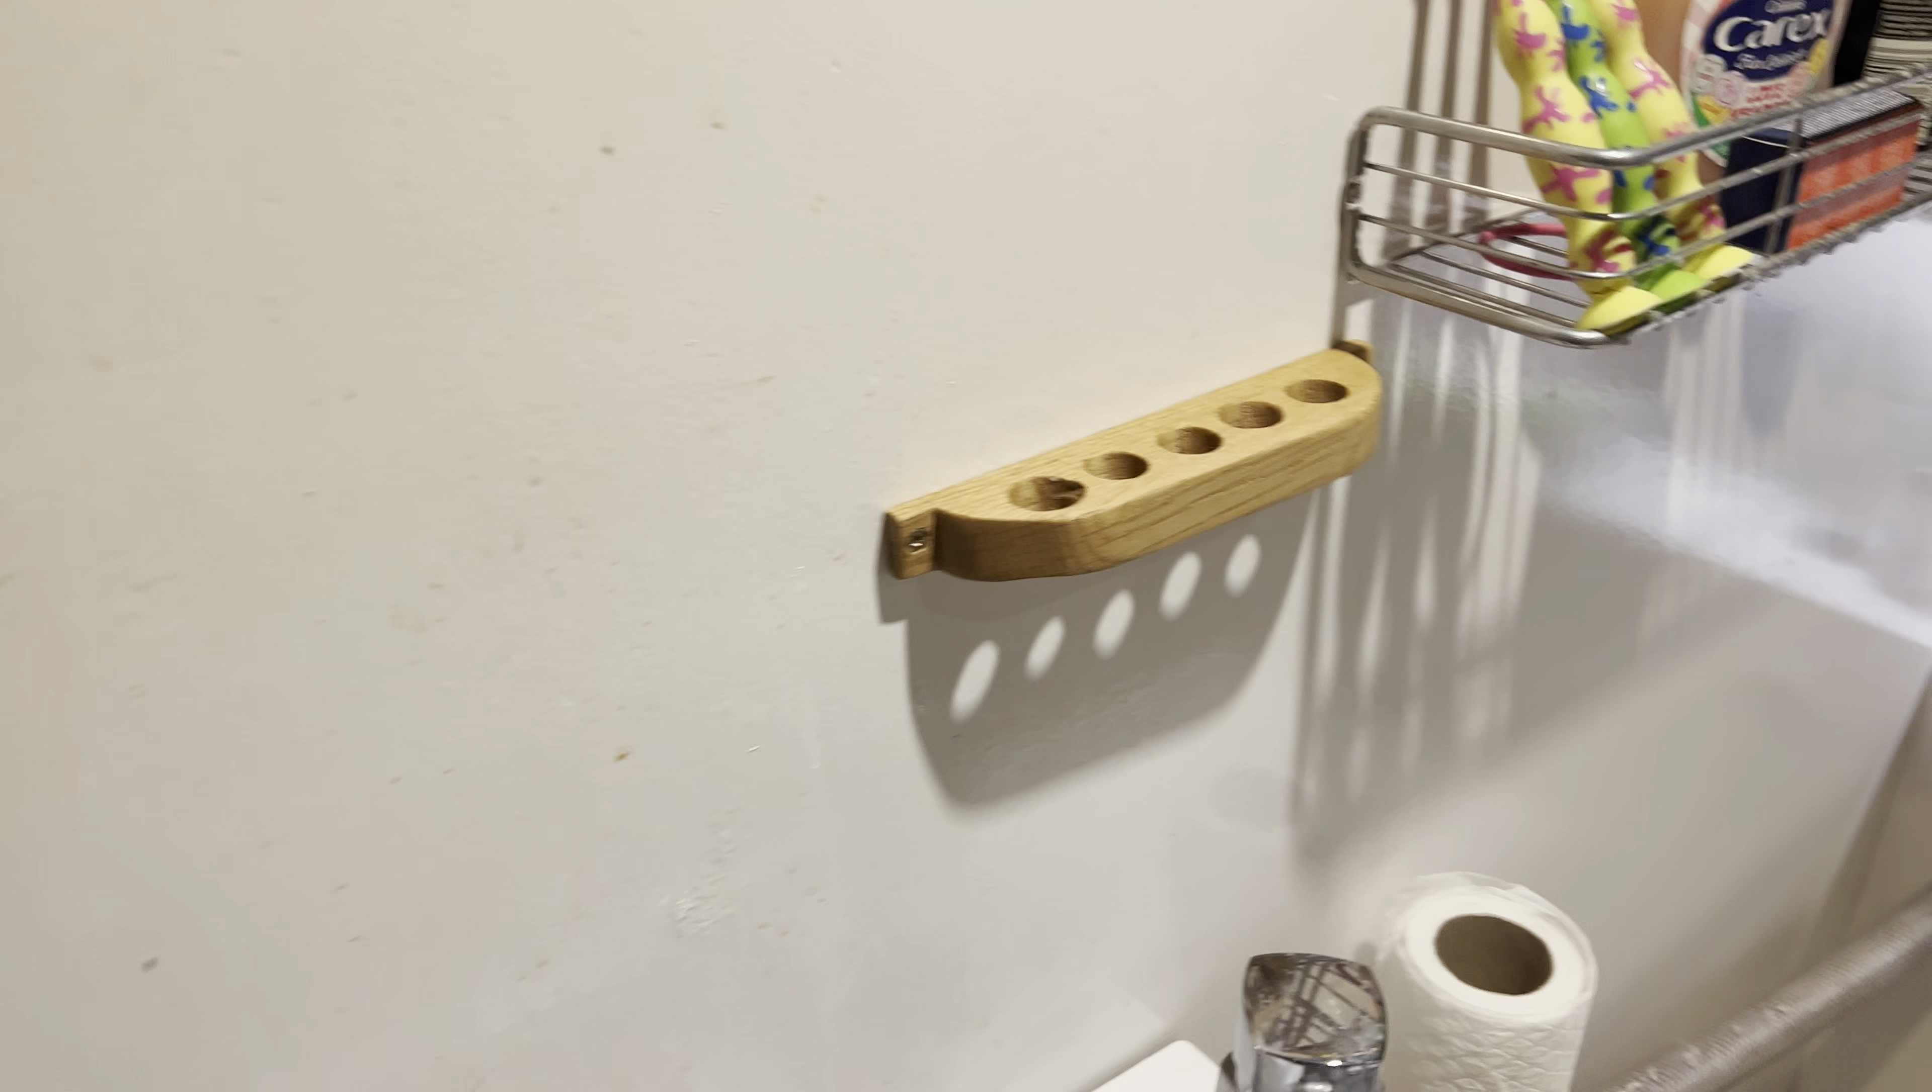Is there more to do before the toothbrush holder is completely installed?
No.